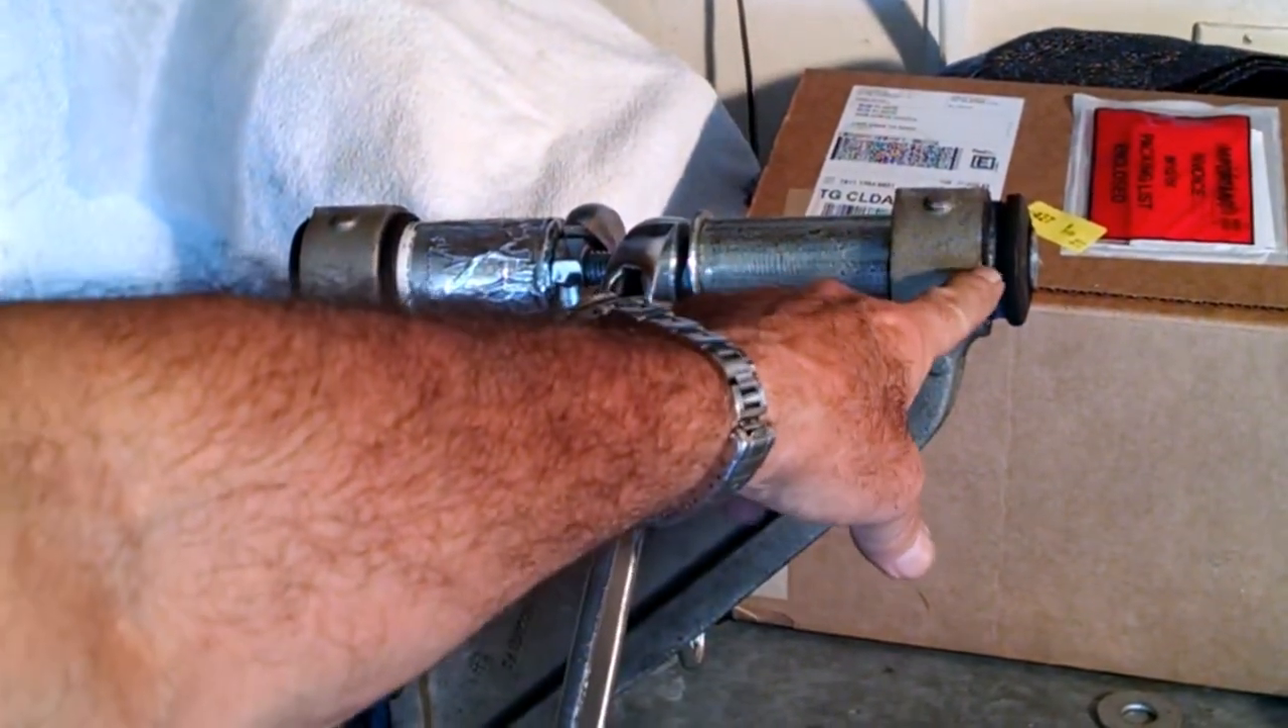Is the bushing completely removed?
No.